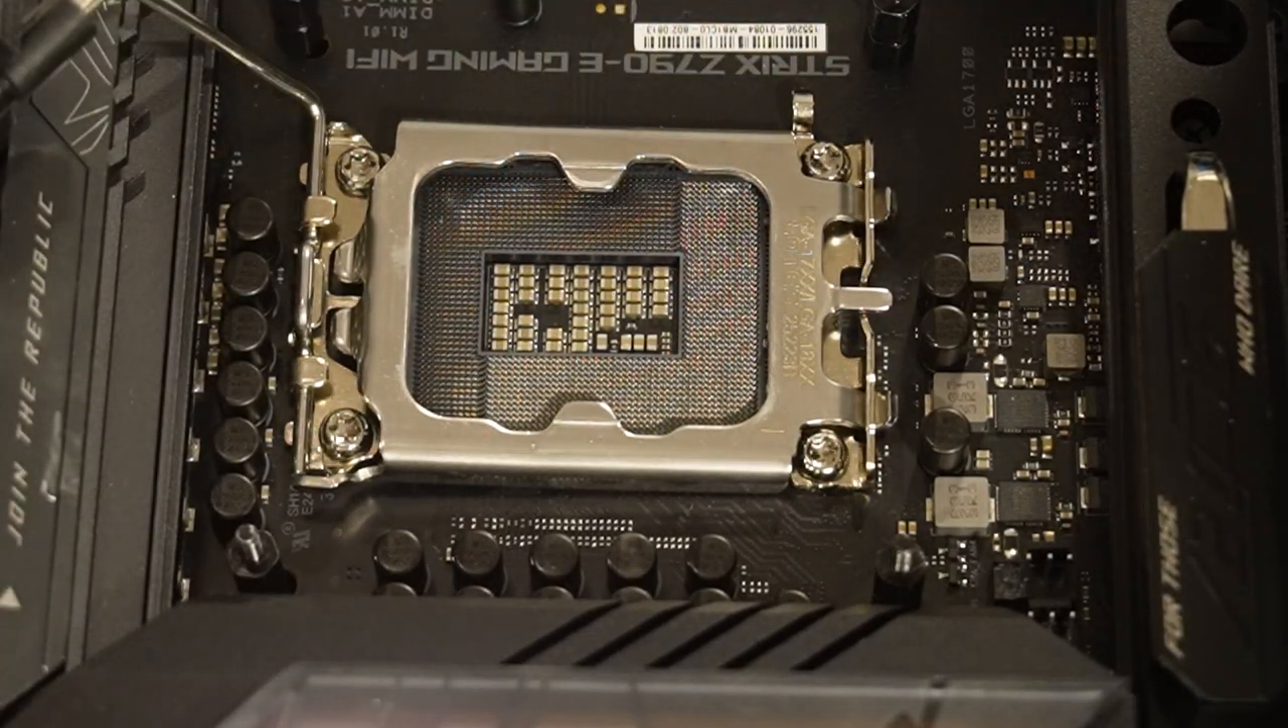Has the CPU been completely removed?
Yes.